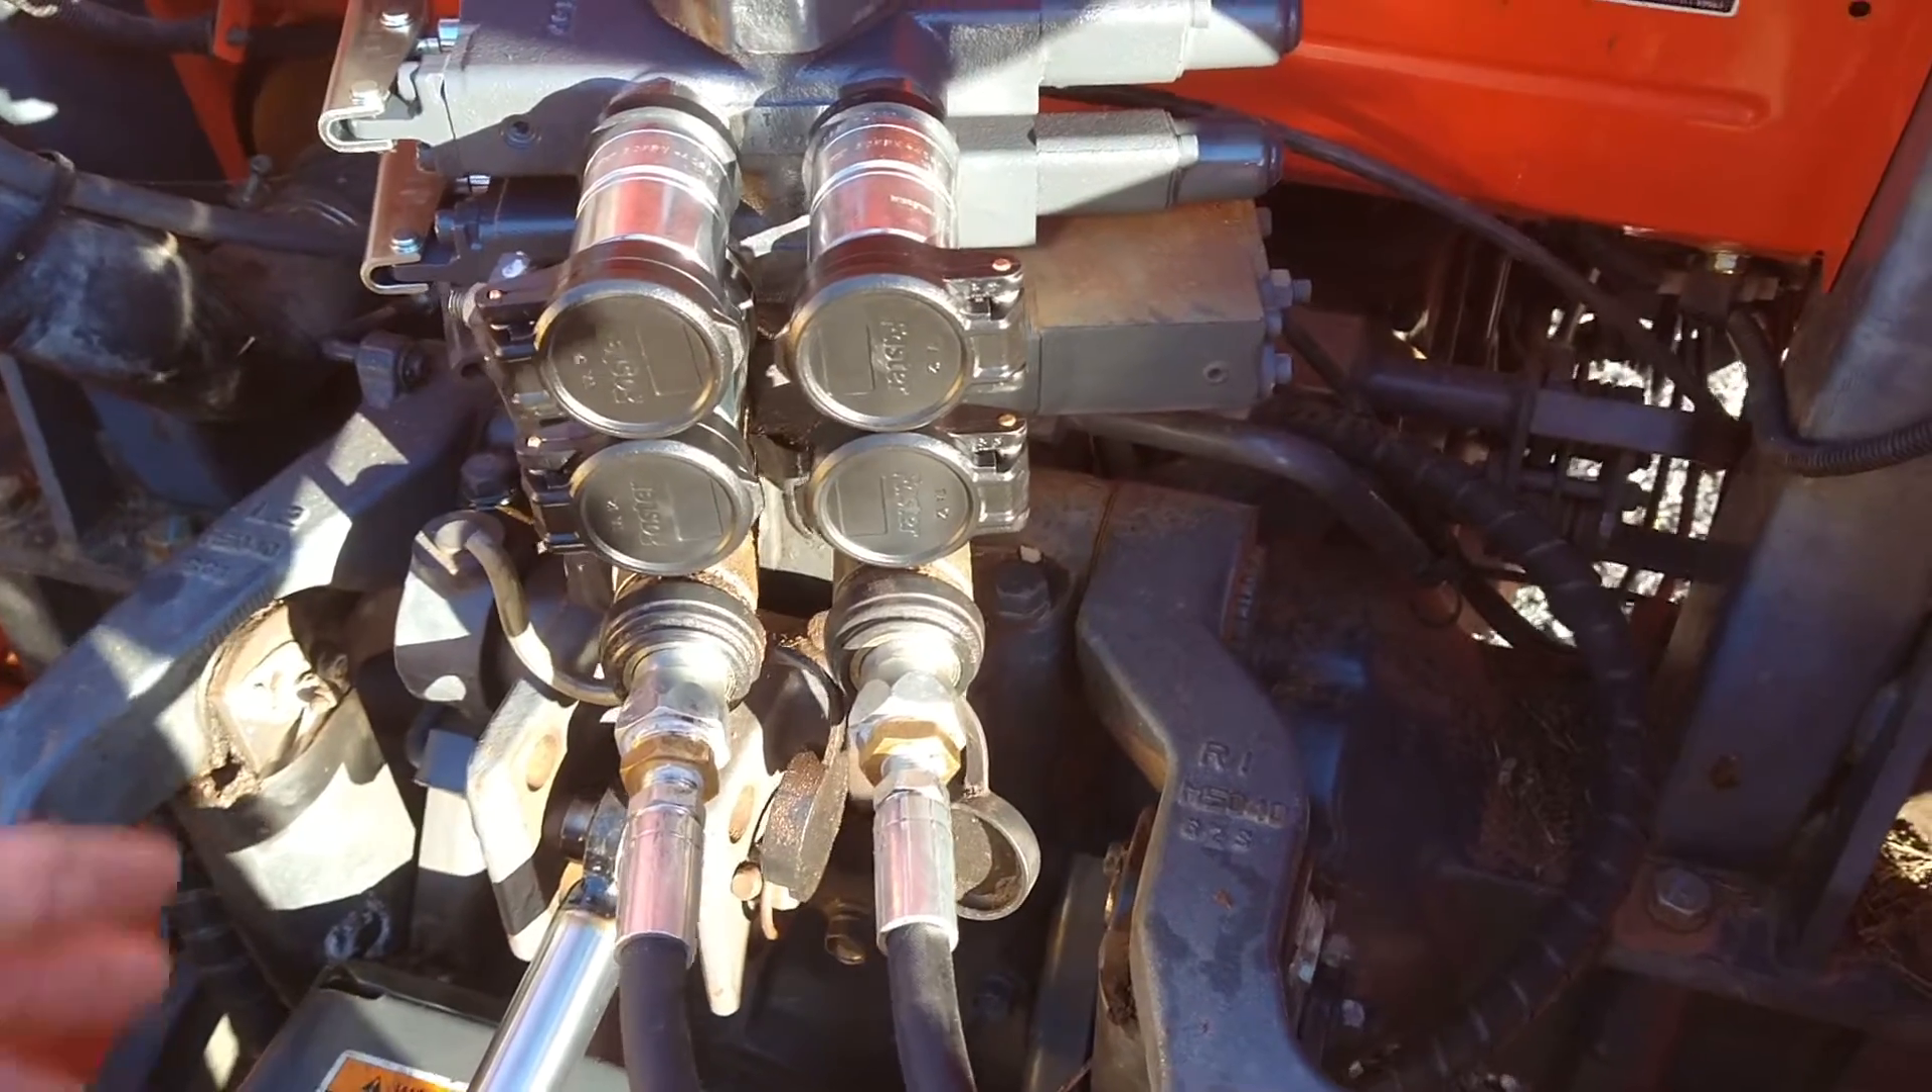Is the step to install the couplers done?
Yes.